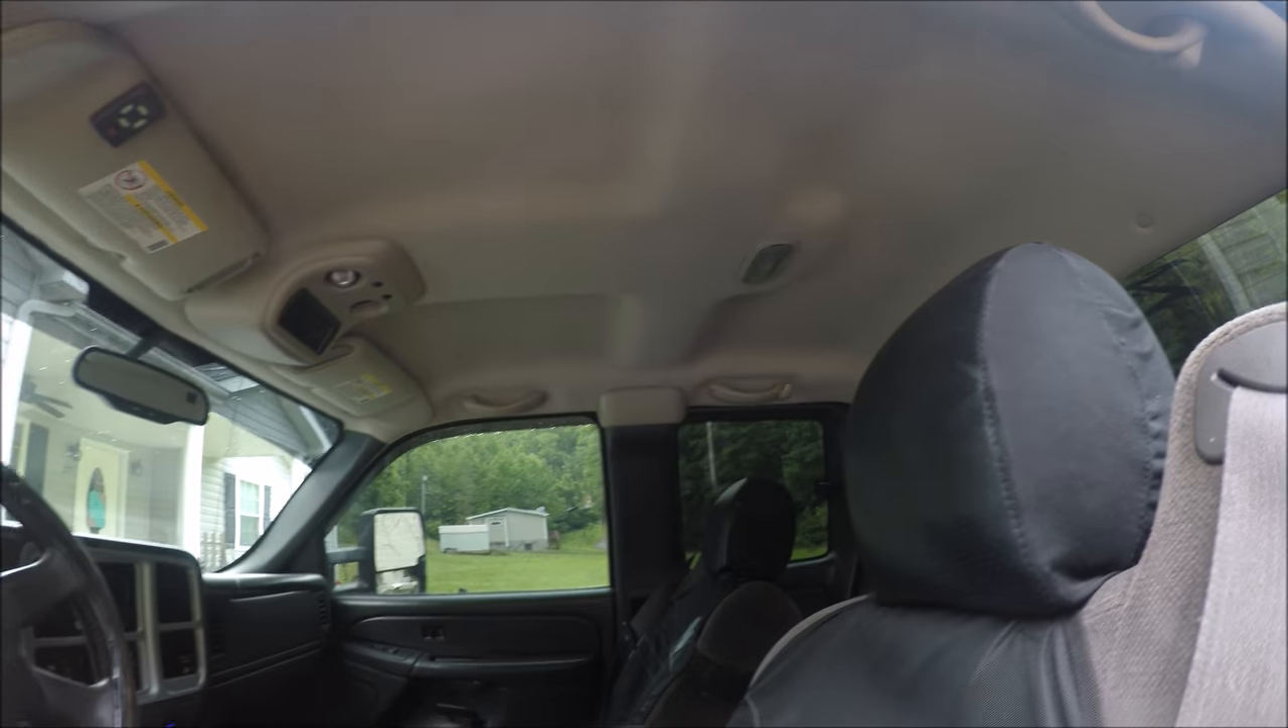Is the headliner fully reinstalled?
Yes.